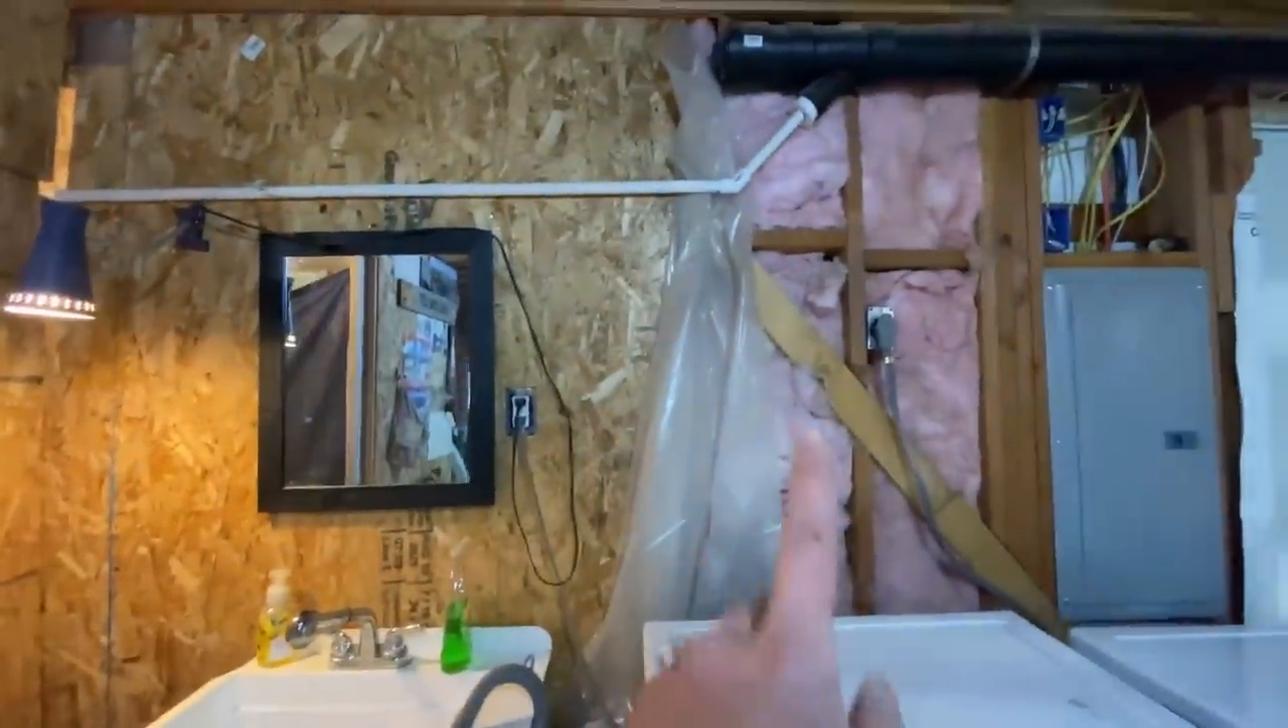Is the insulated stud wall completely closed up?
No.